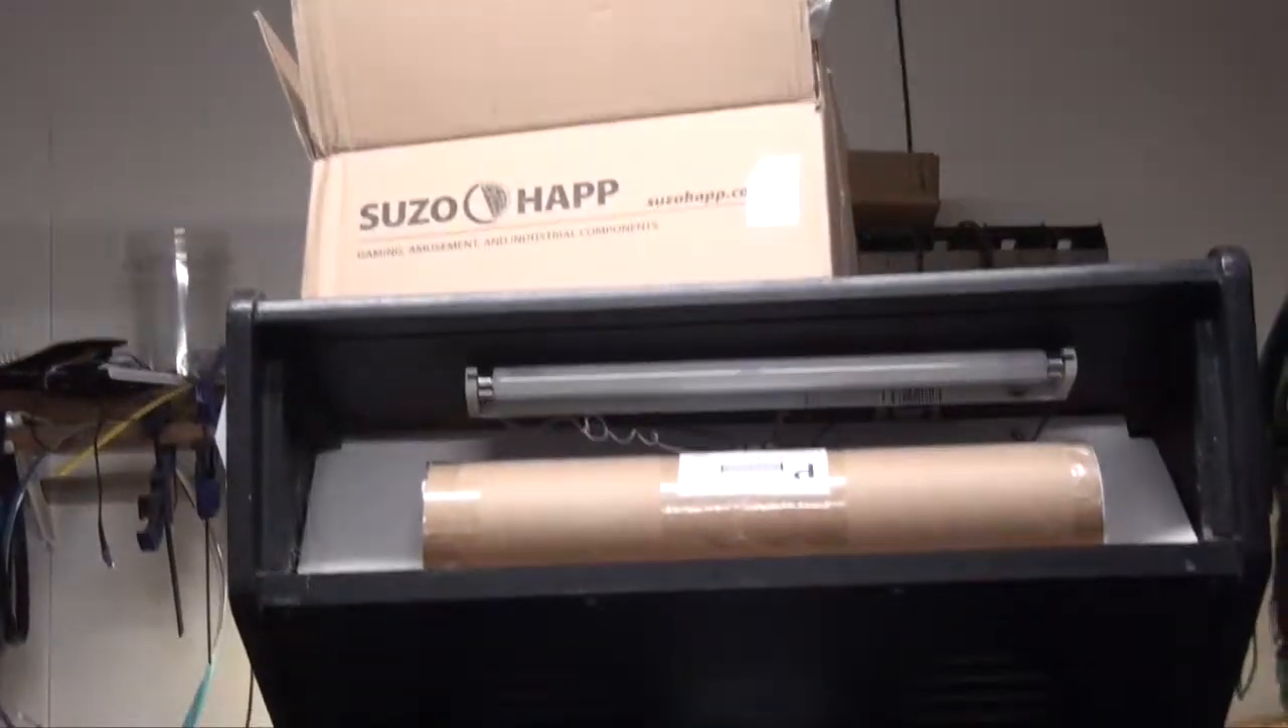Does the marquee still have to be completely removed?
No.